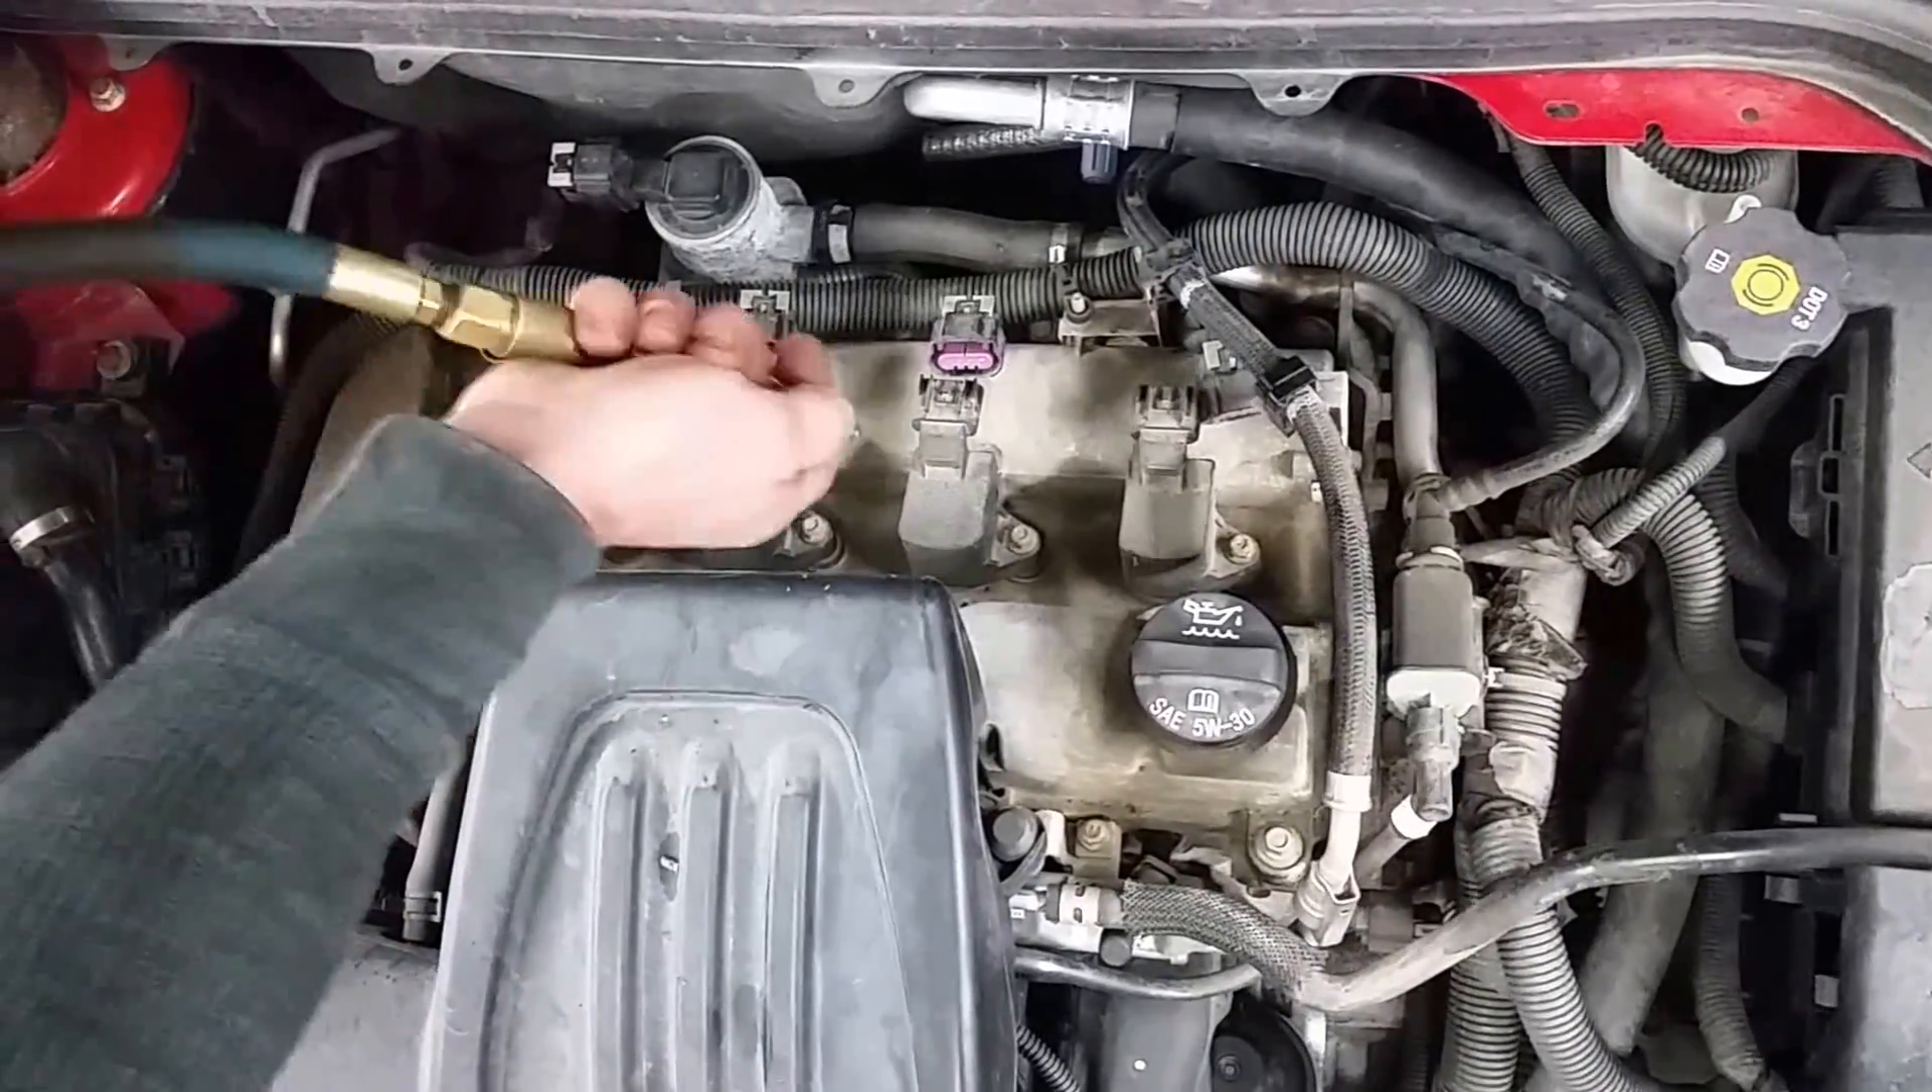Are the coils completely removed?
No.